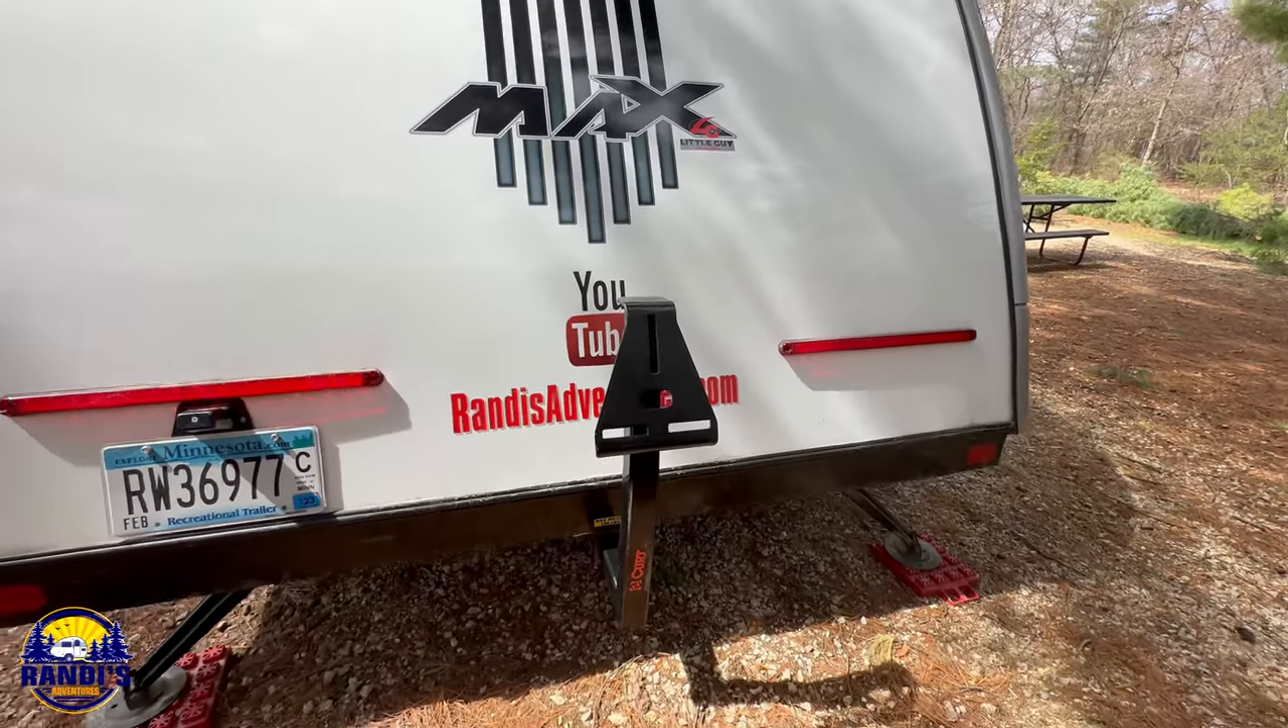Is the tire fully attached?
No.